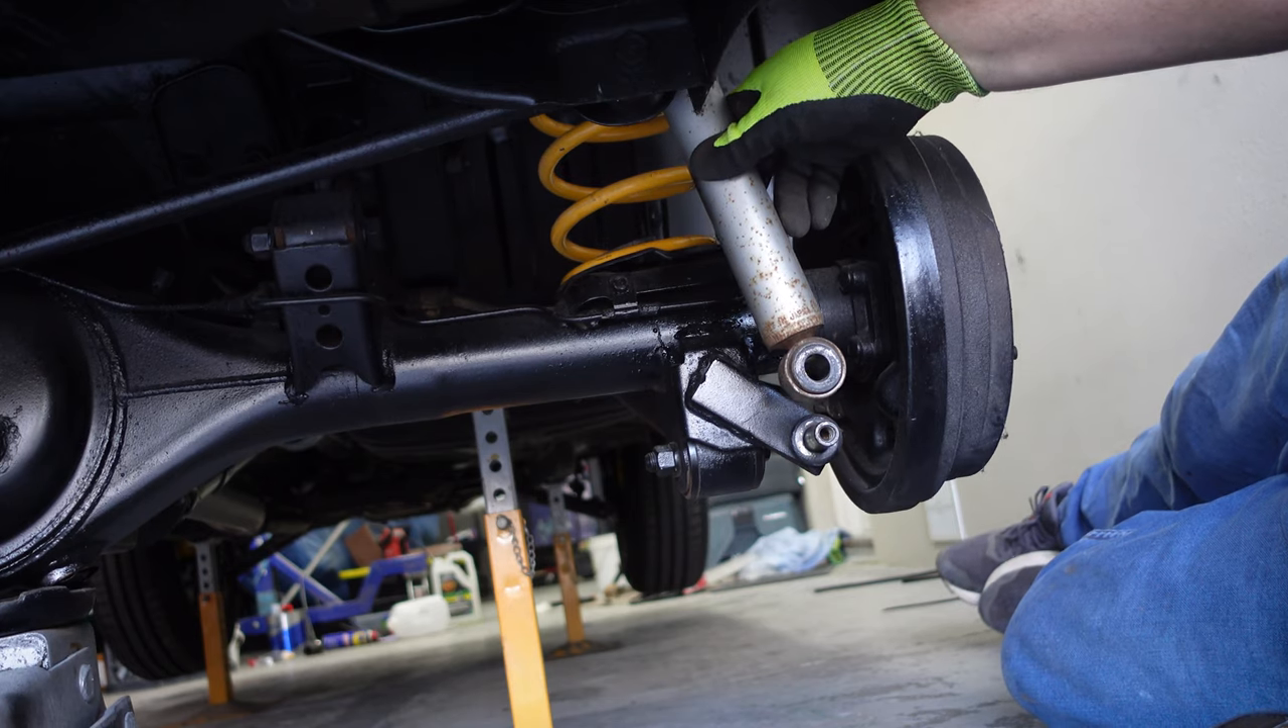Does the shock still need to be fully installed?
Yes.